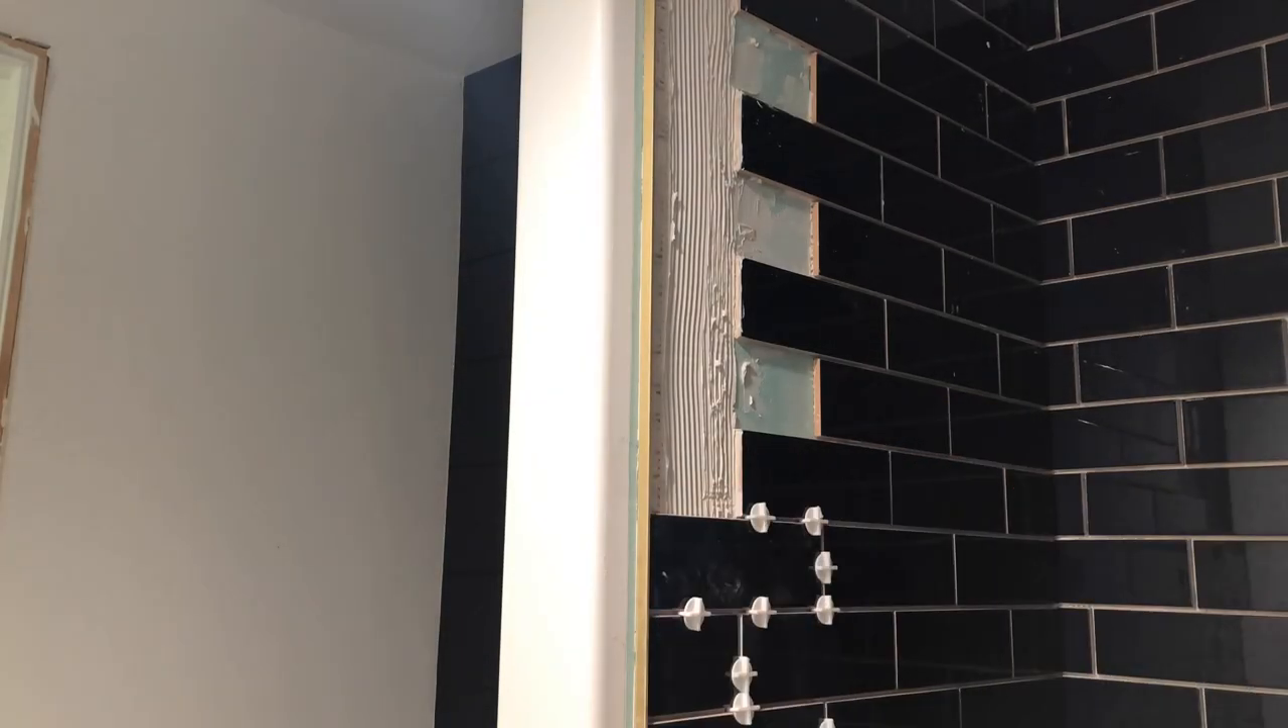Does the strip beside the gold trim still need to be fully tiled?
Yes.